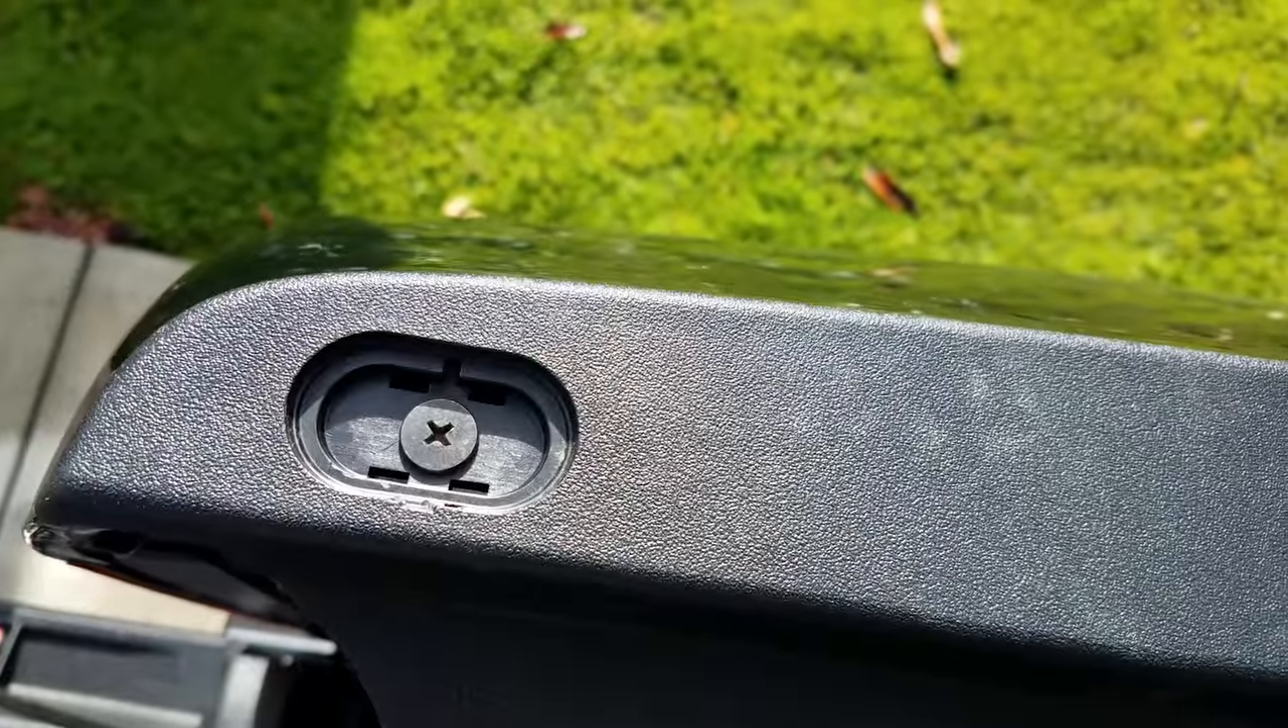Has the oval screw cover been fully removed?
Yes.